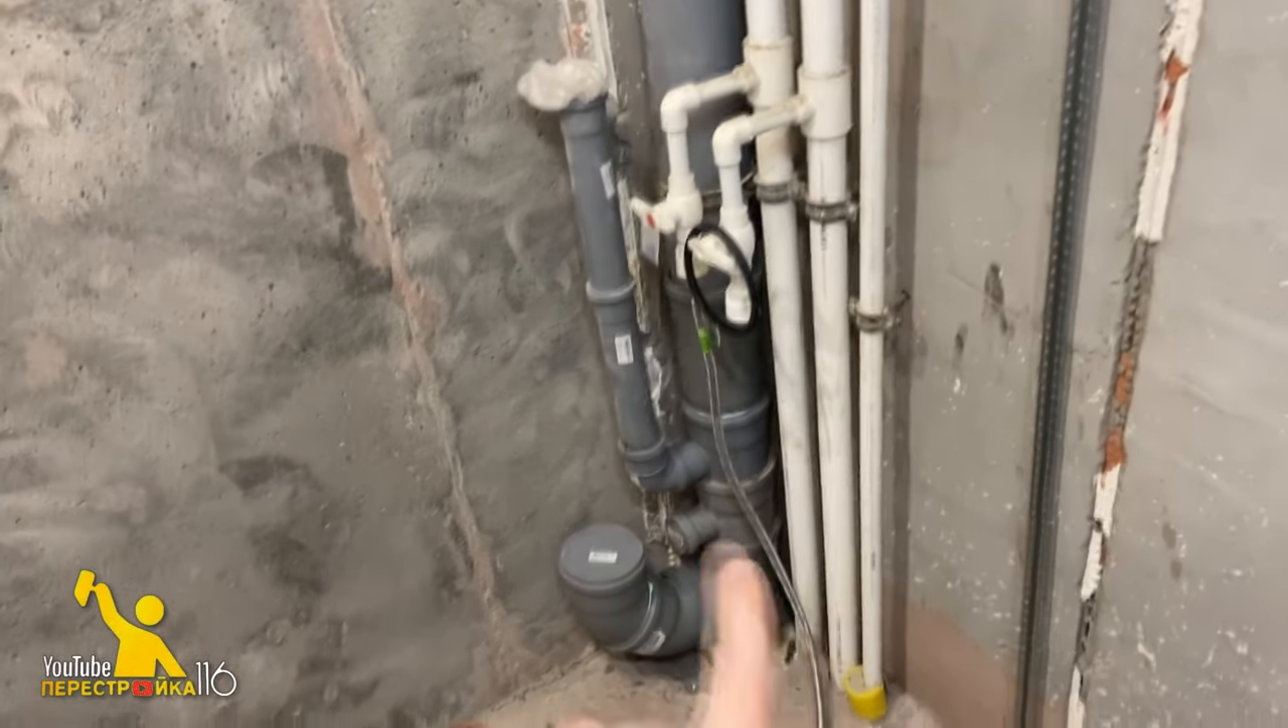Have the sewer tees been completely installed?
Yes.